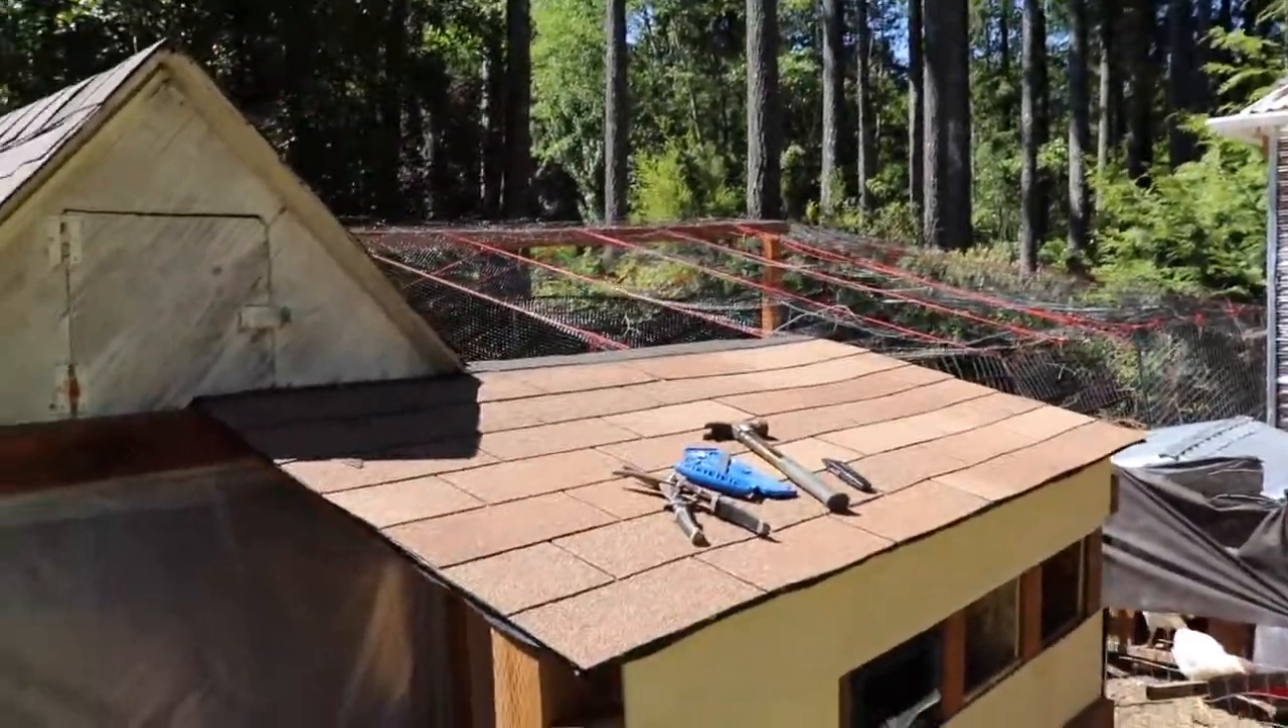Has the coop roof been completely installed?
Yes.